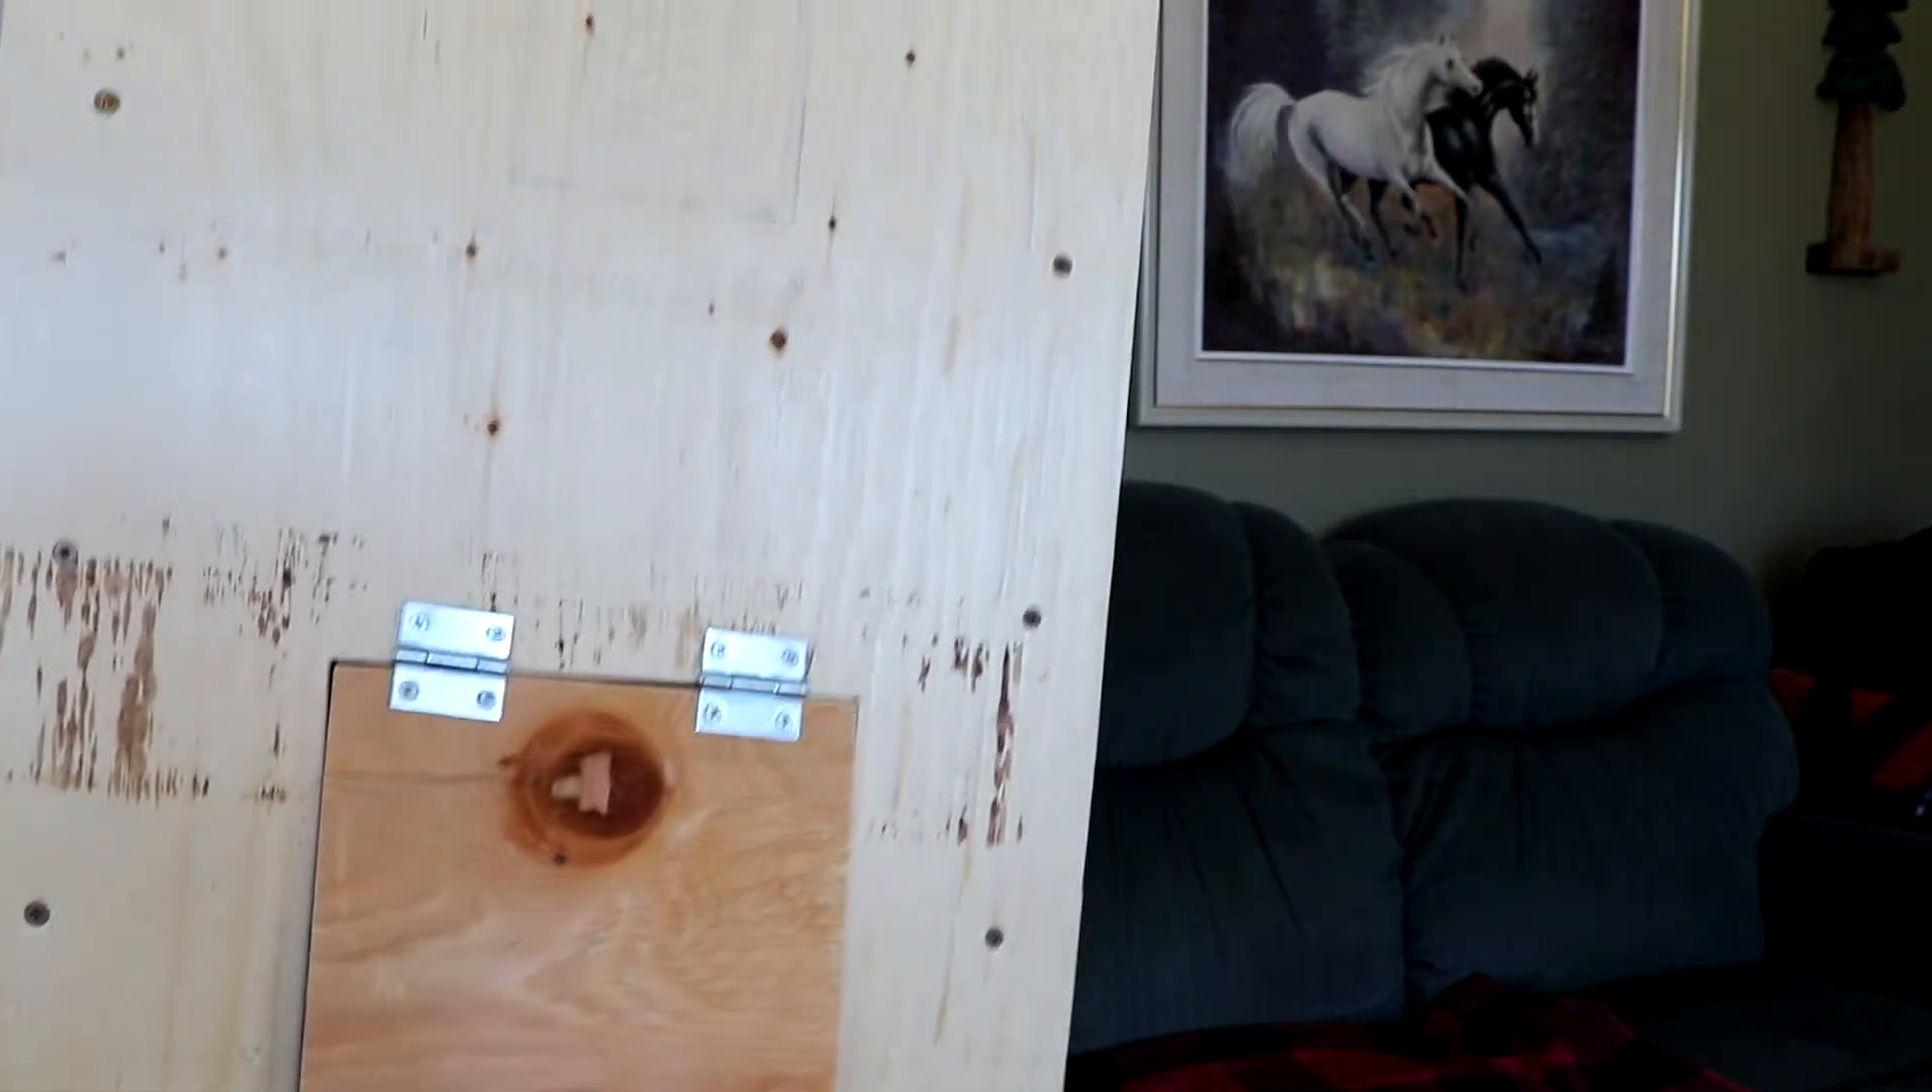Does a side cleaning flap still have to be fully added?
No.